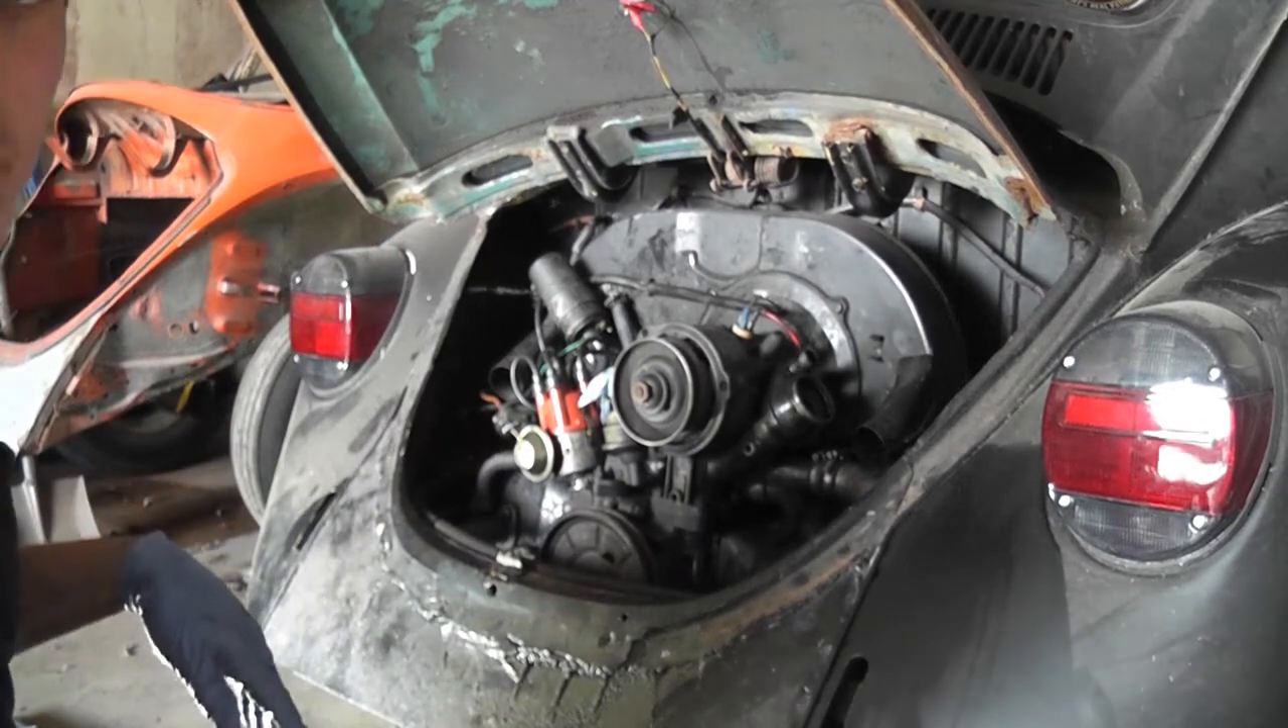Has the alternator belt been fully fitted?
No.